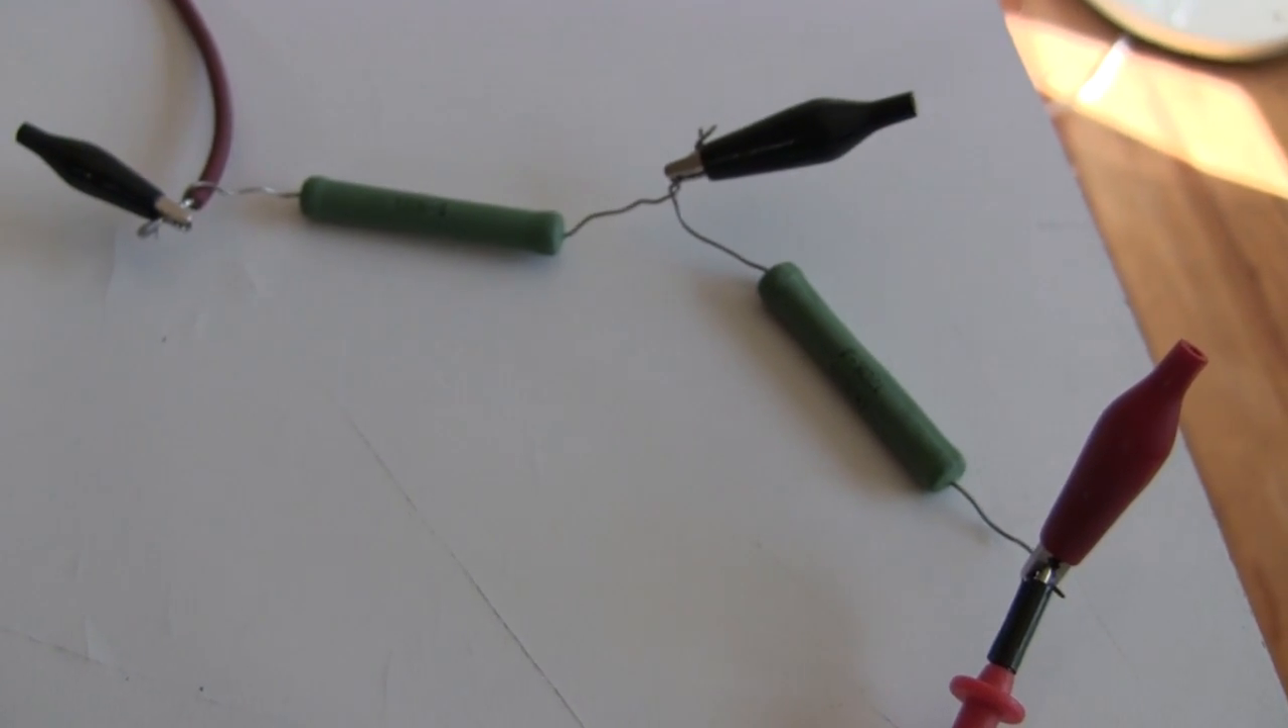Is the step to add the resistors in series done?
Yes.